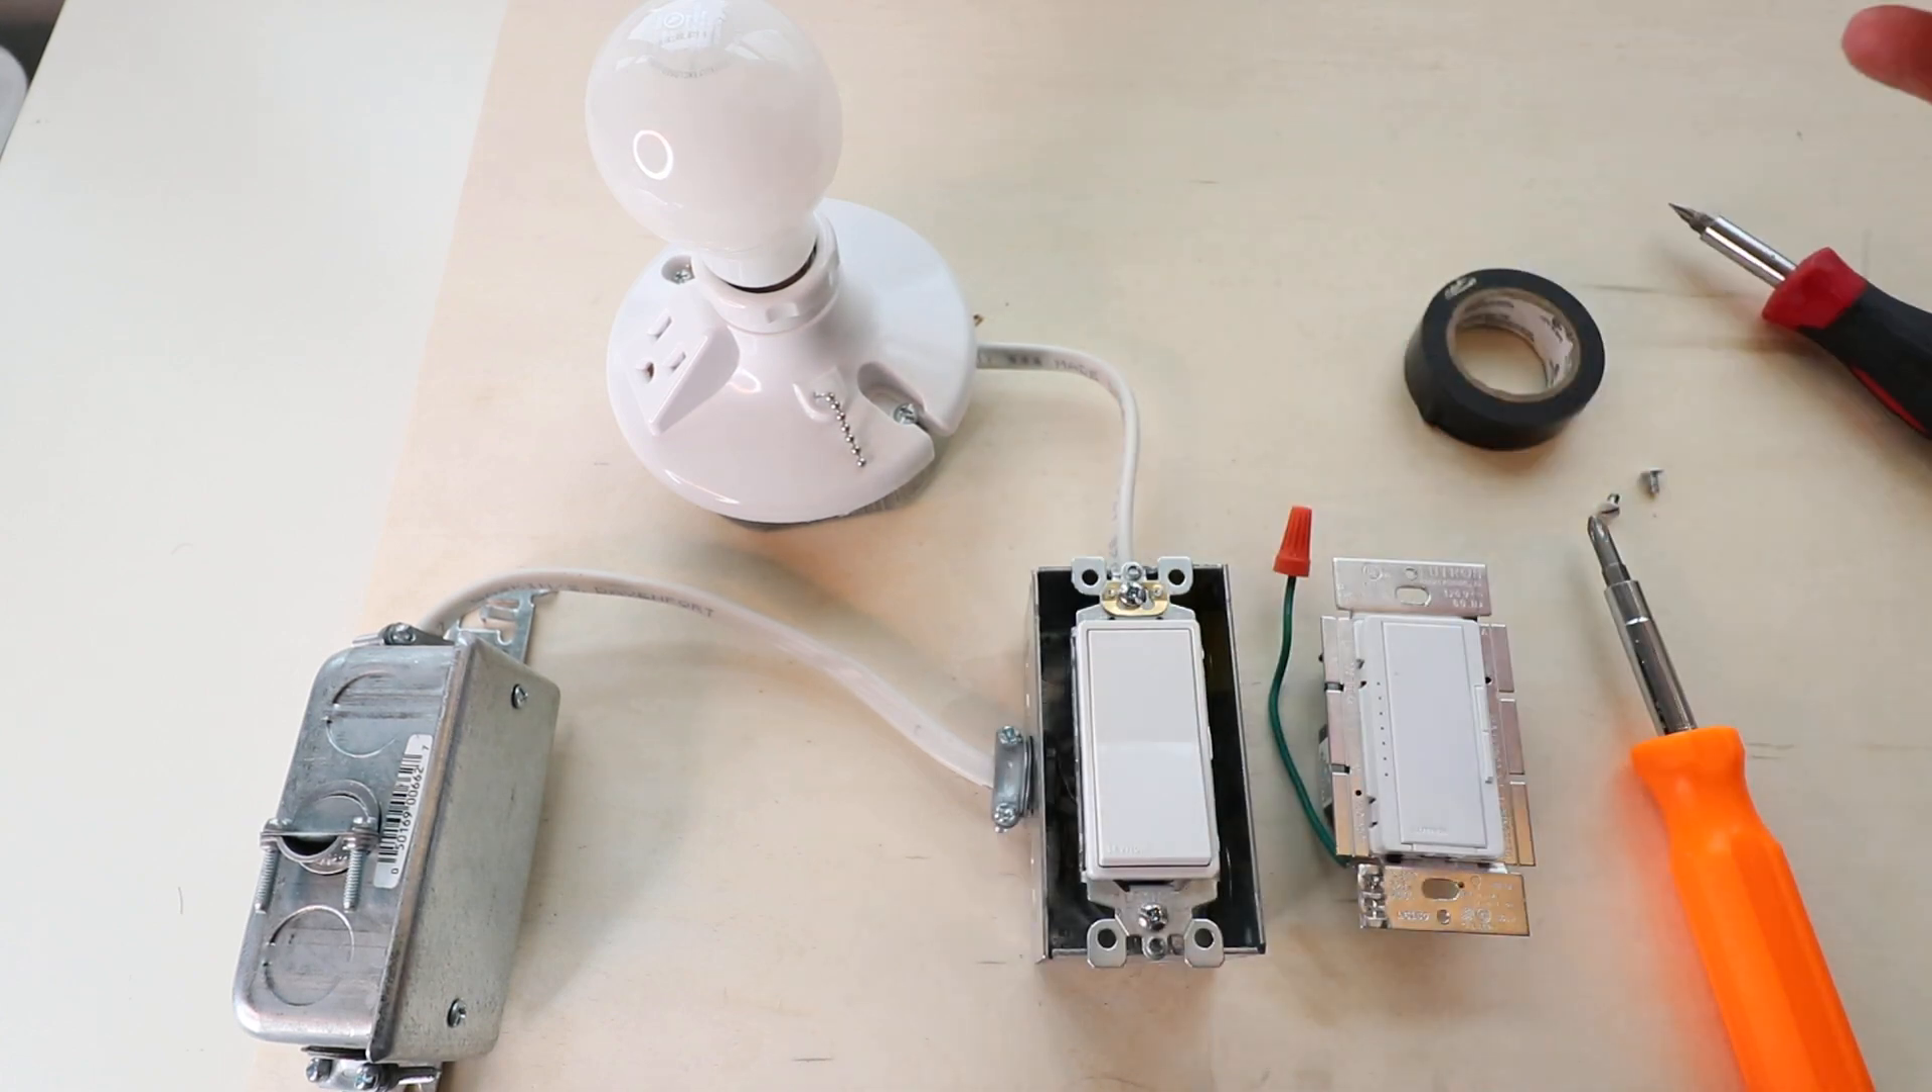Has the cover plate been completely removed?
Yes.